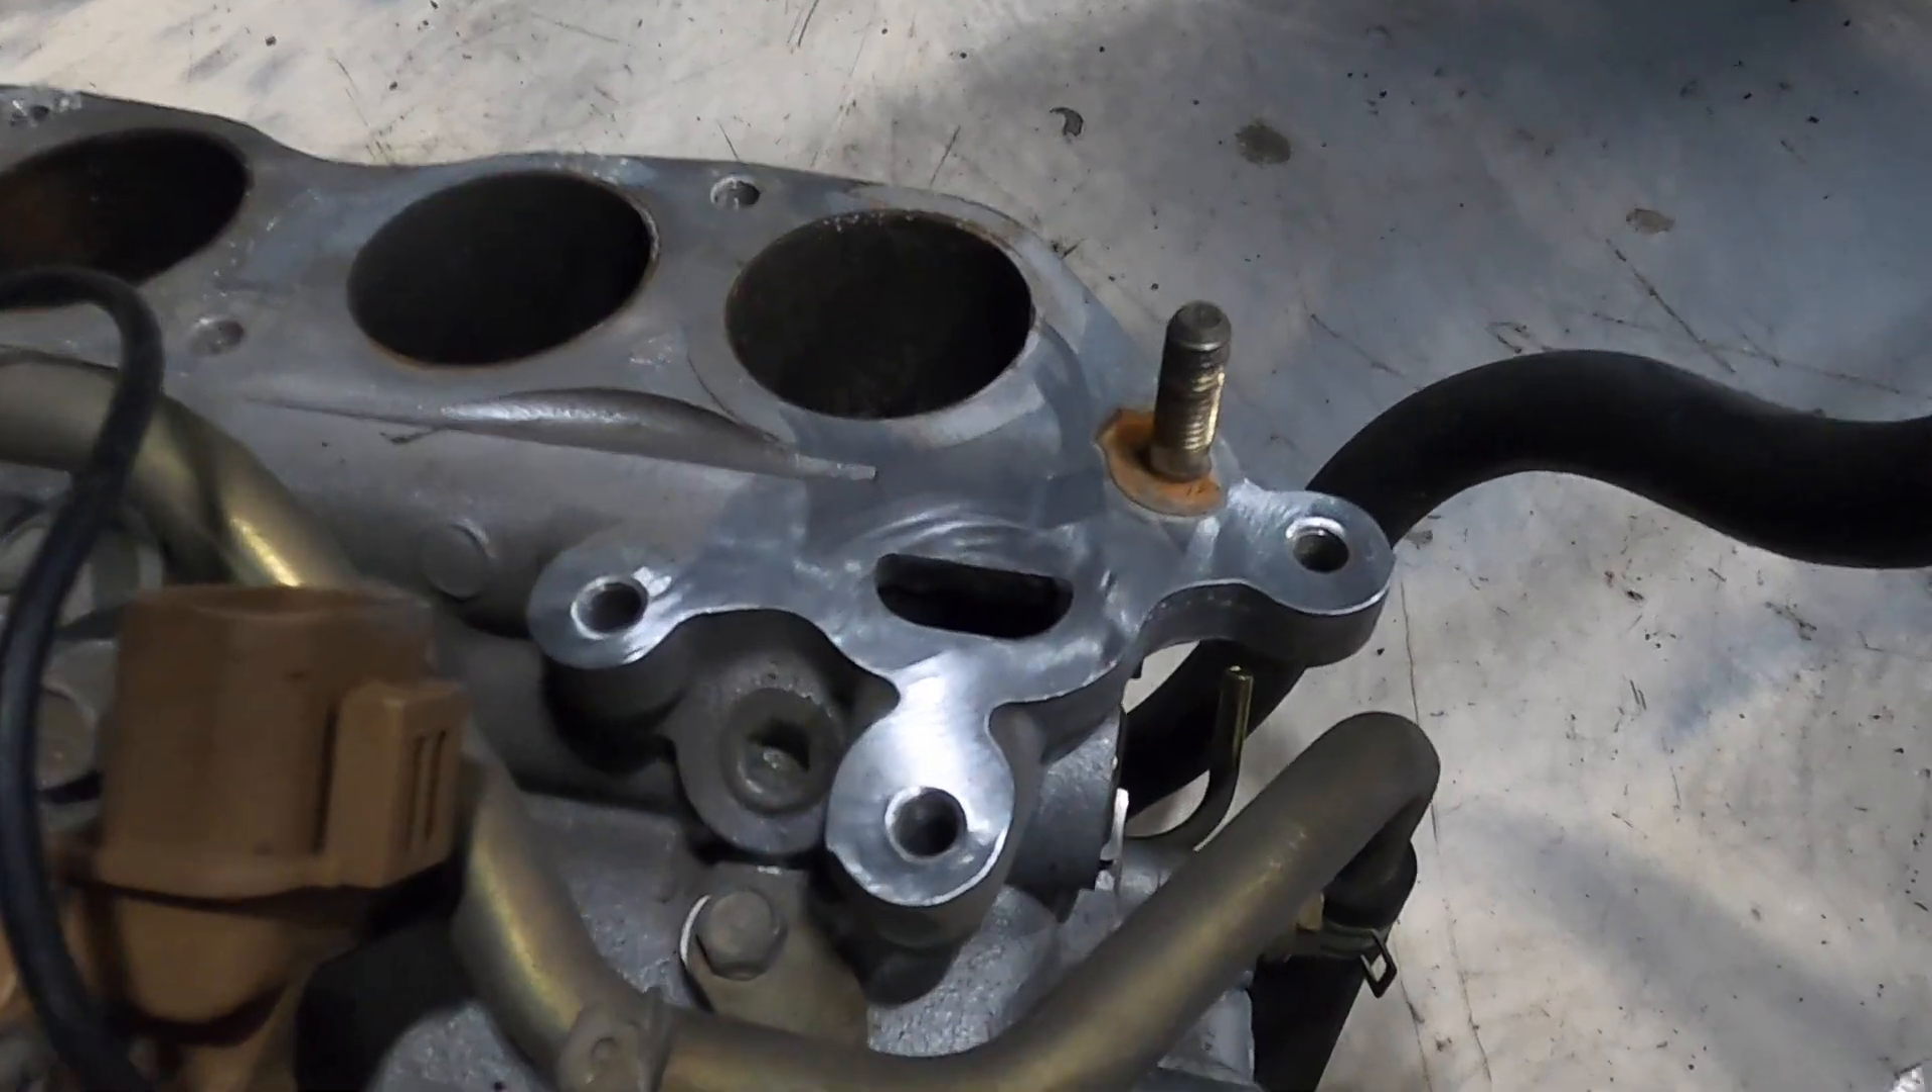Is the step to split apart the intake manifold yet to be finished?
No.